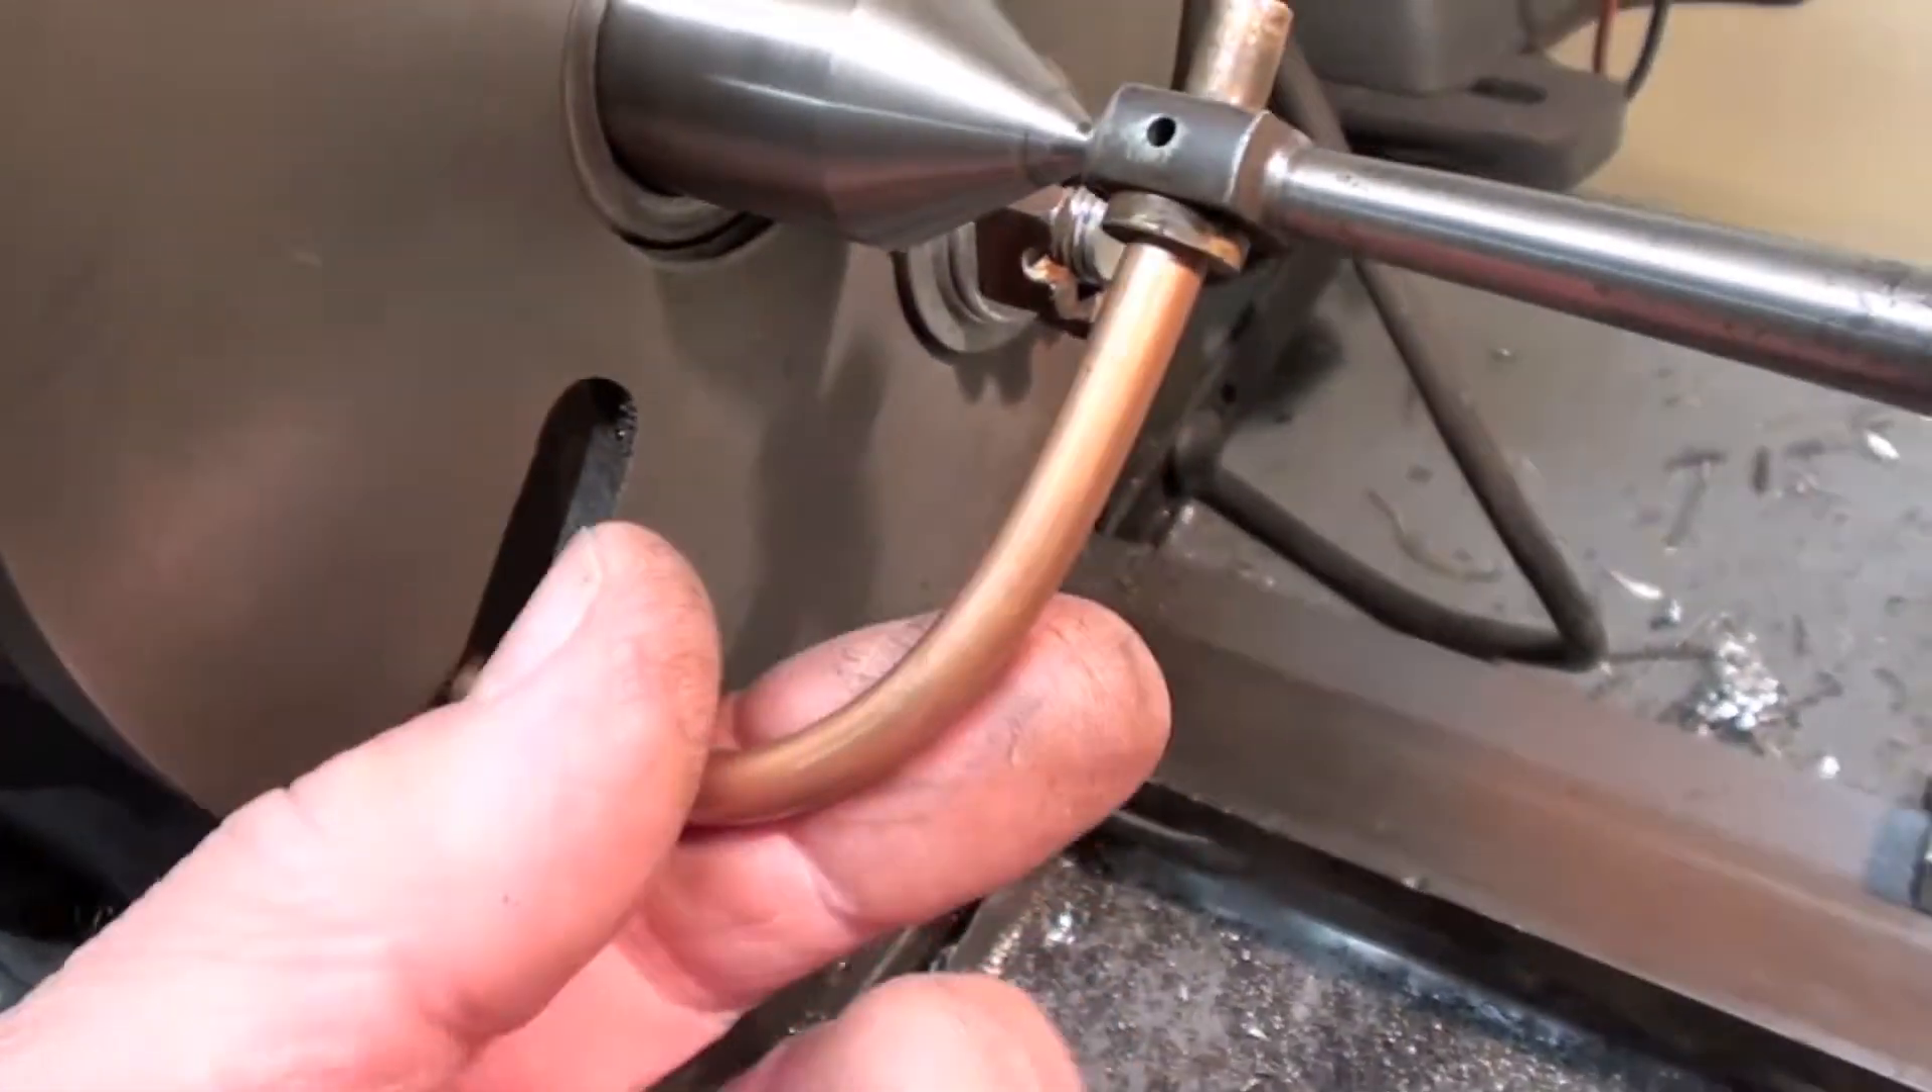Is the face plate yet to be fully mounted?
No.